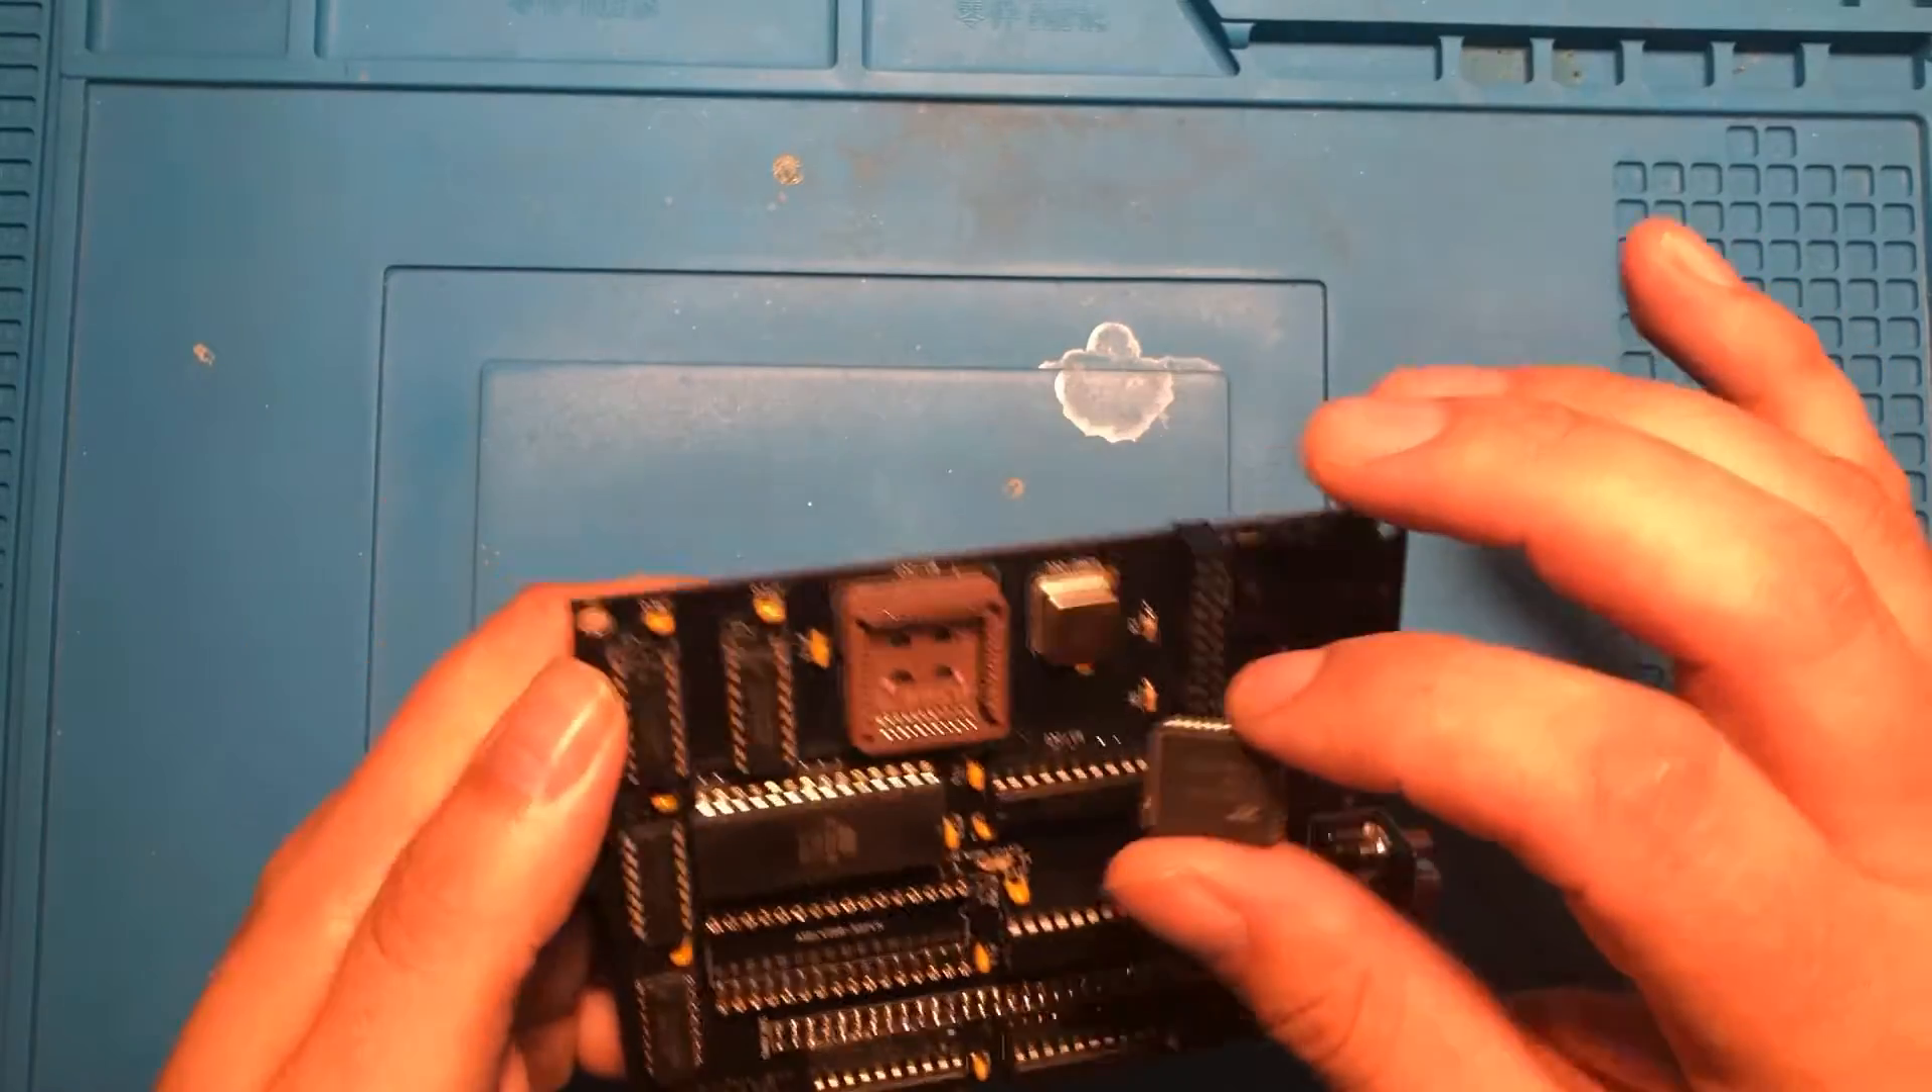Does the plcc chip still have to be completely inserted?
Yes.